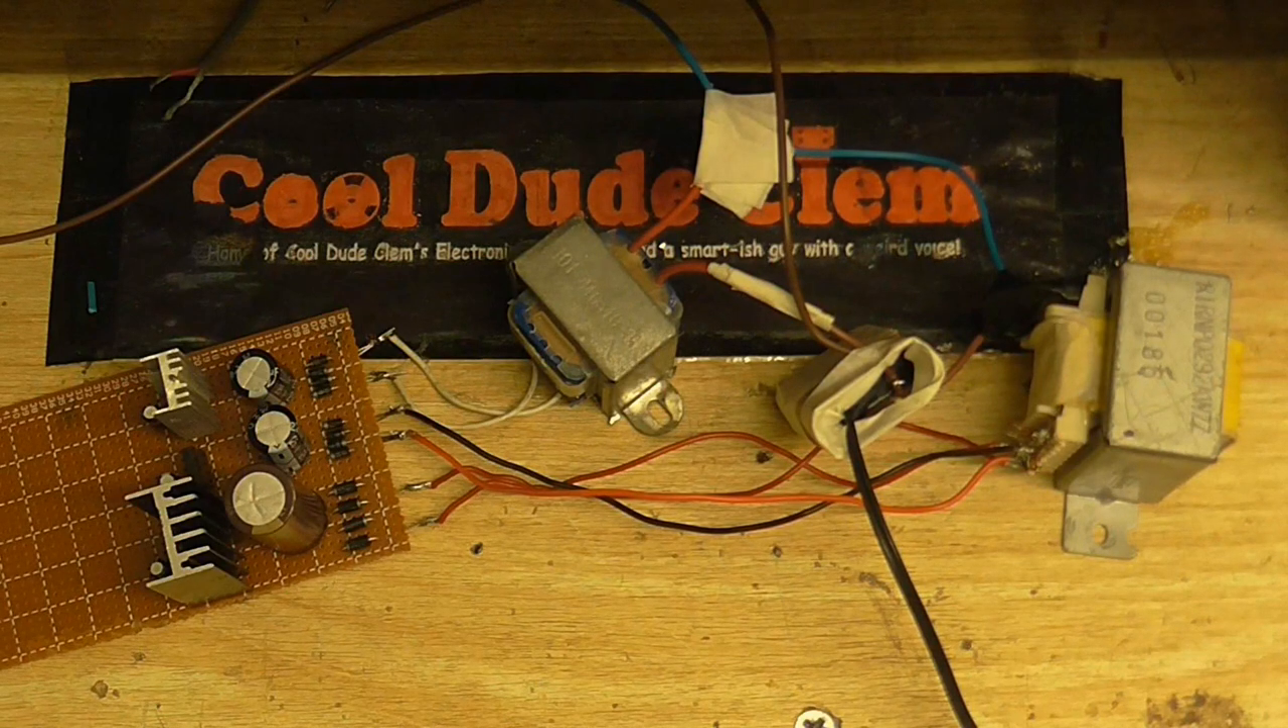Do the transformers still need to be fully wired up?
No.